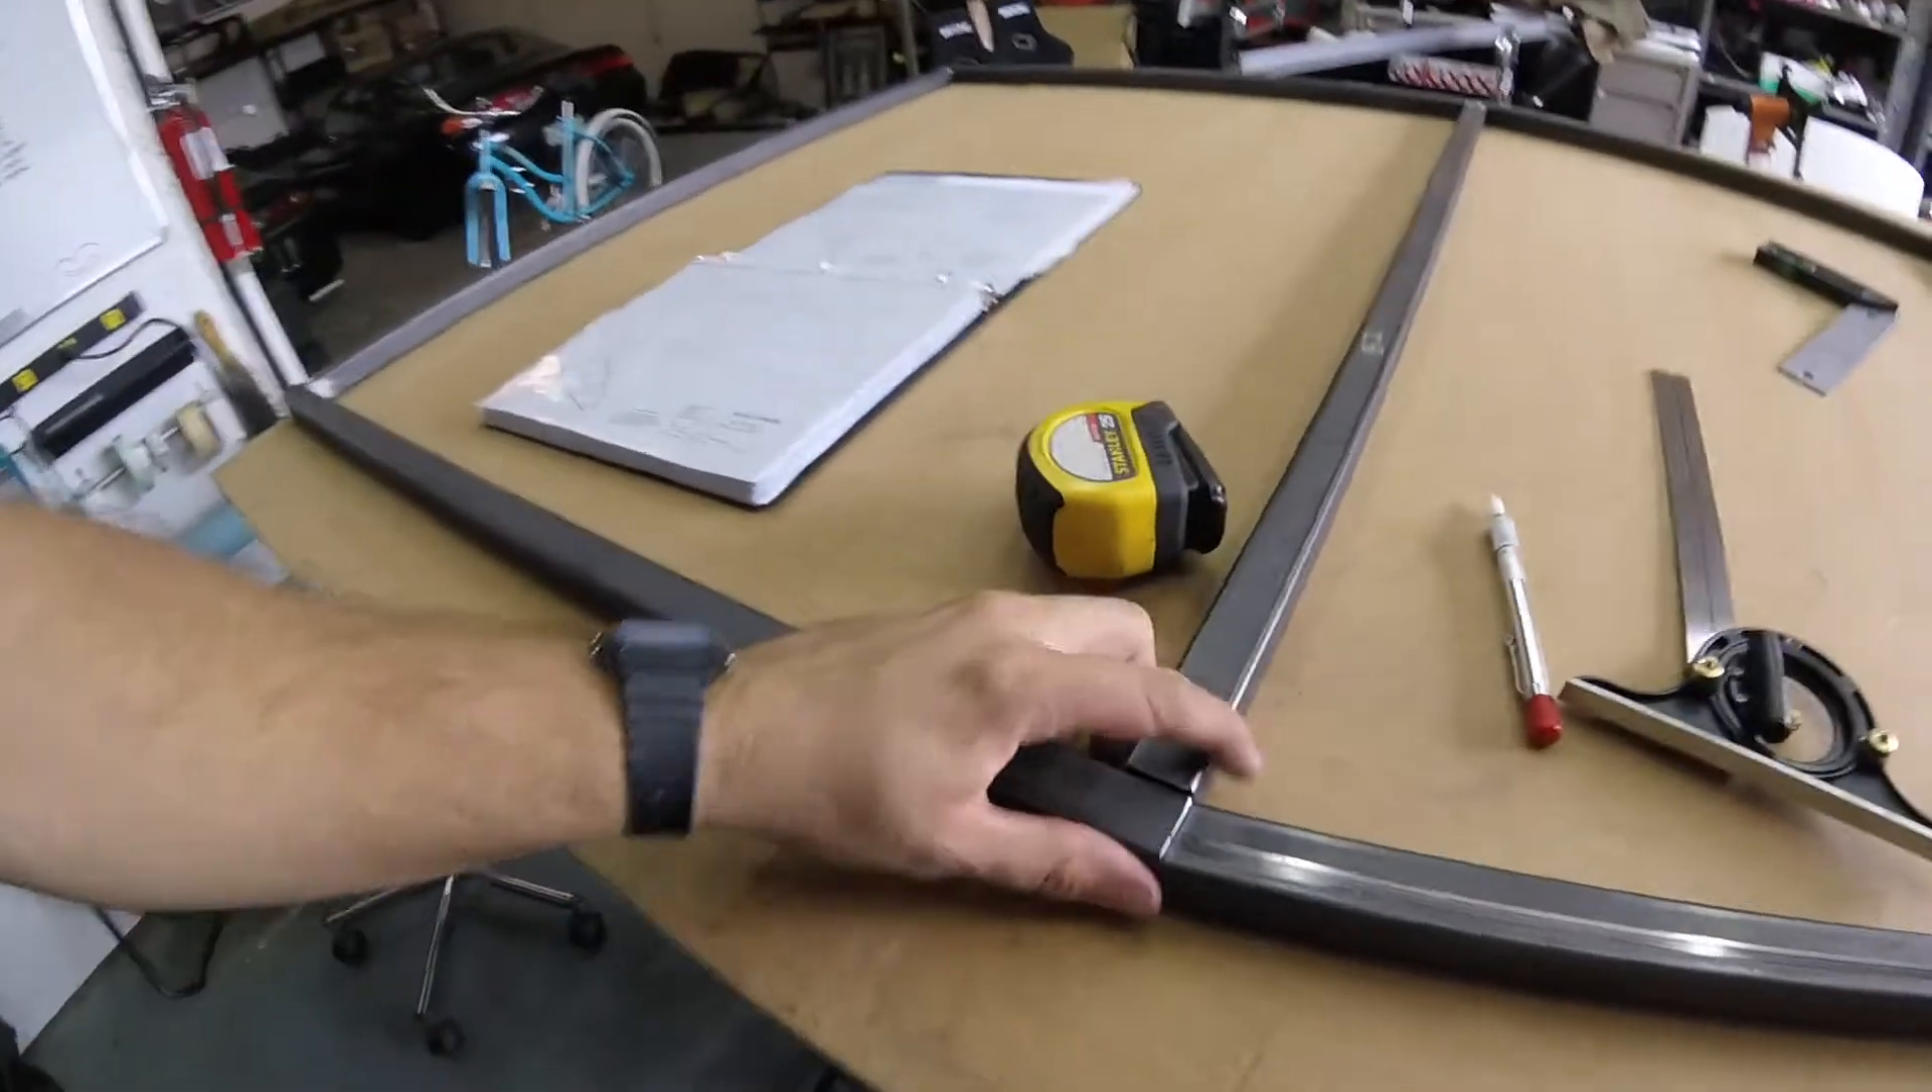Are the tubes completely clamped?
No.